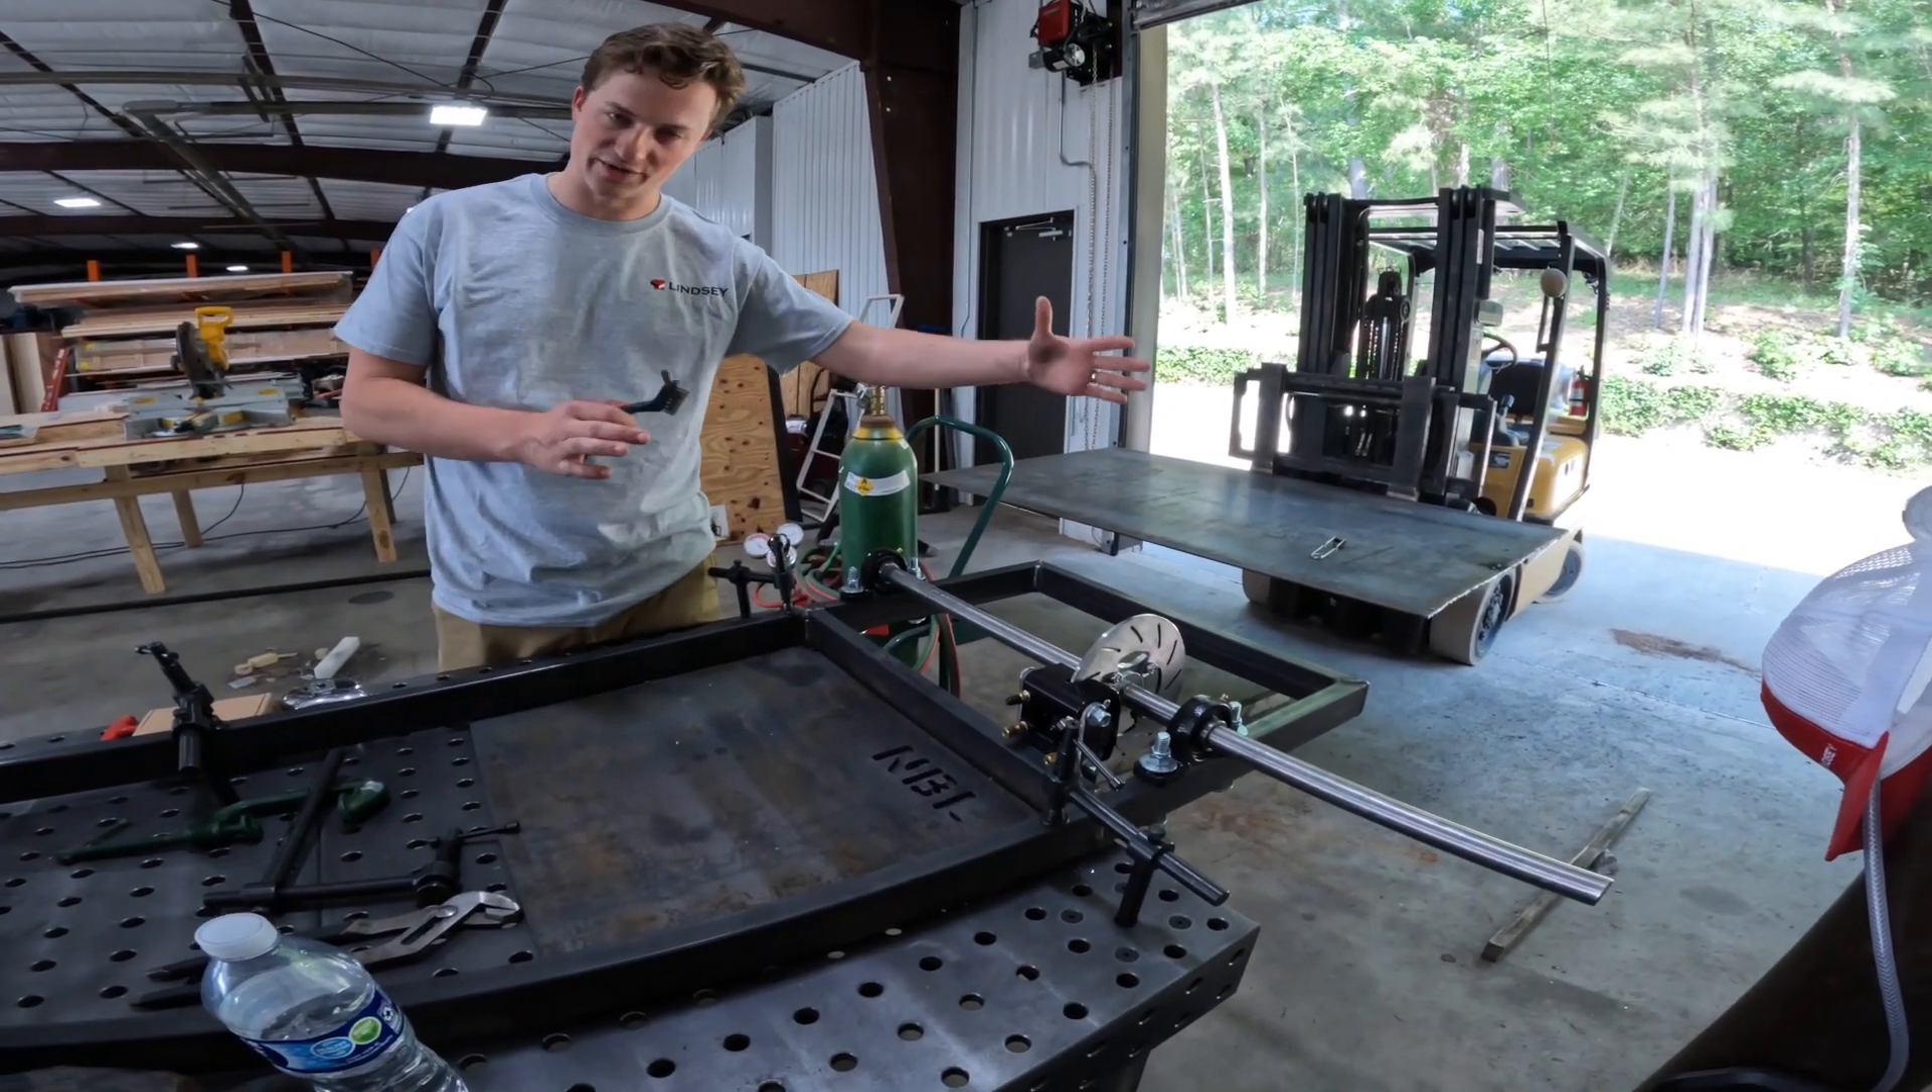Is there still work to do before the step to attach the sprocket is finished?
Yes.